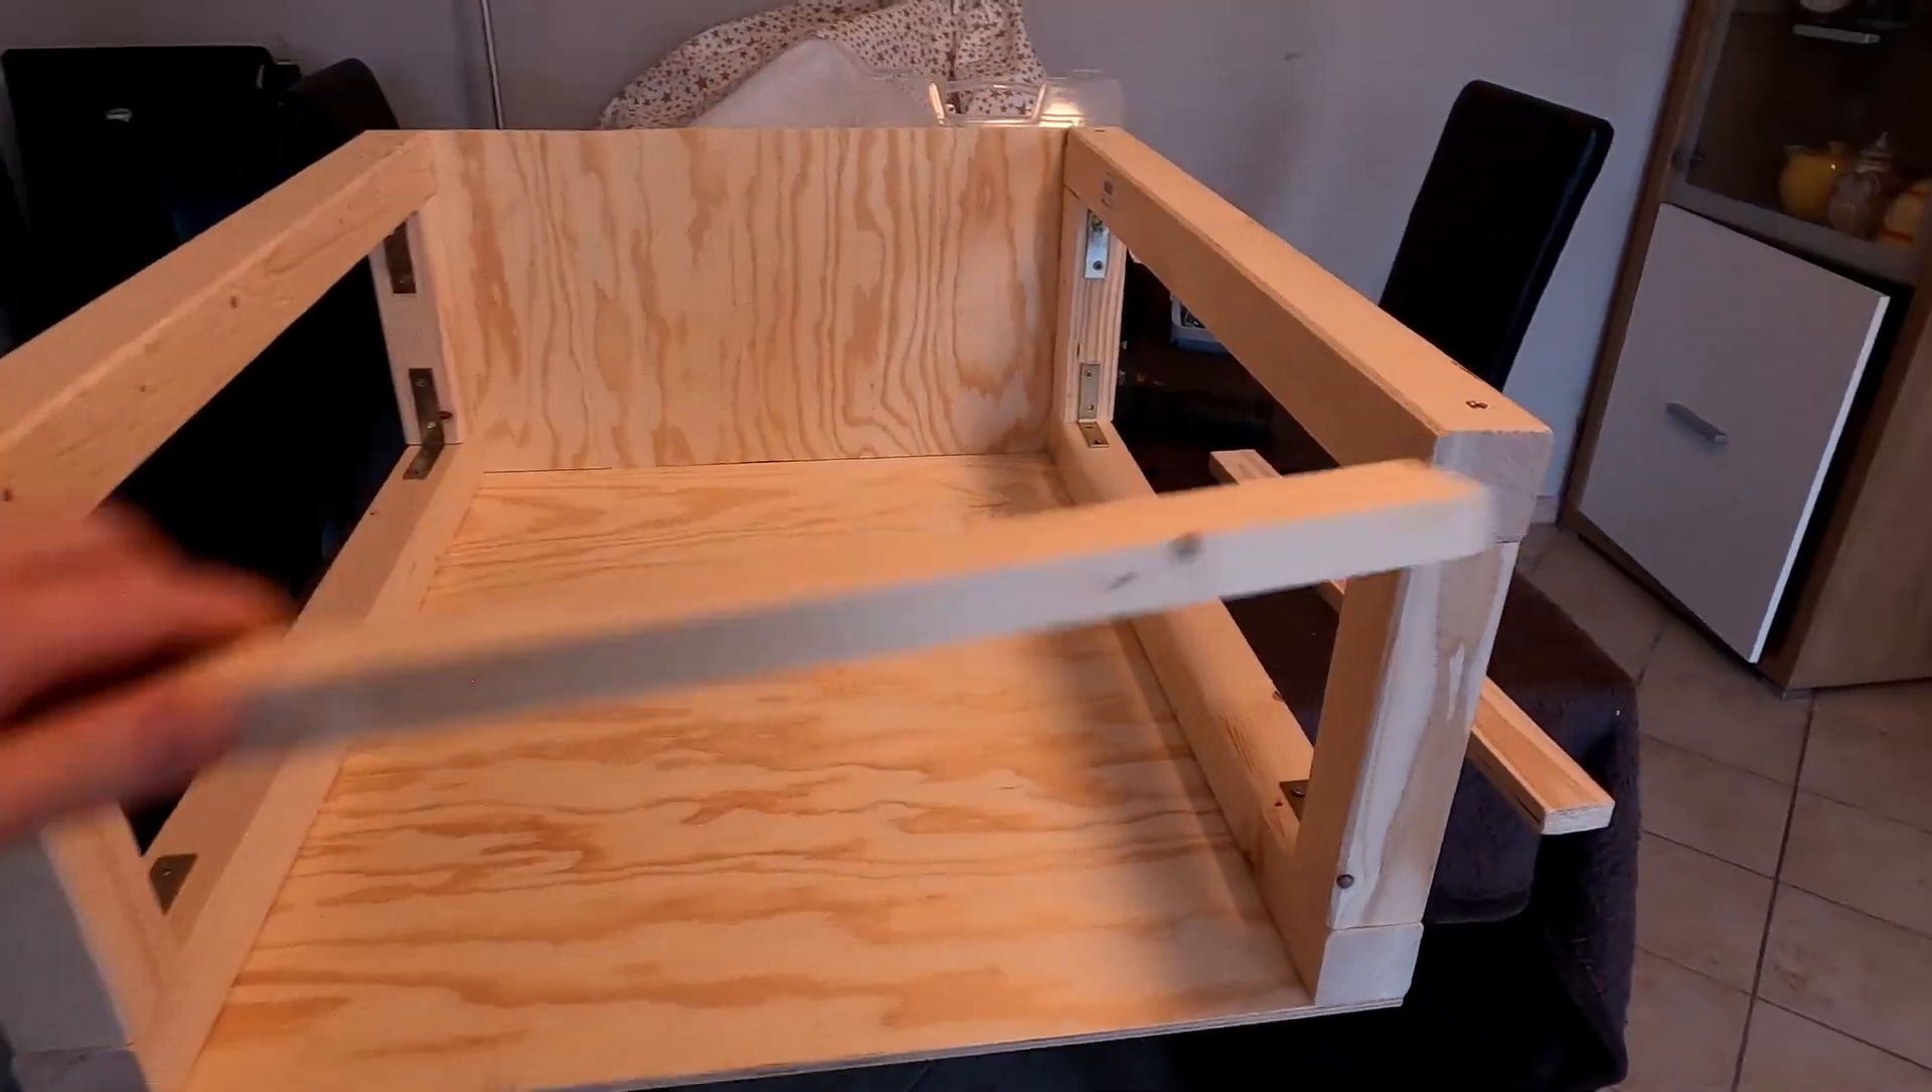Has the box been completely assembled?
No.